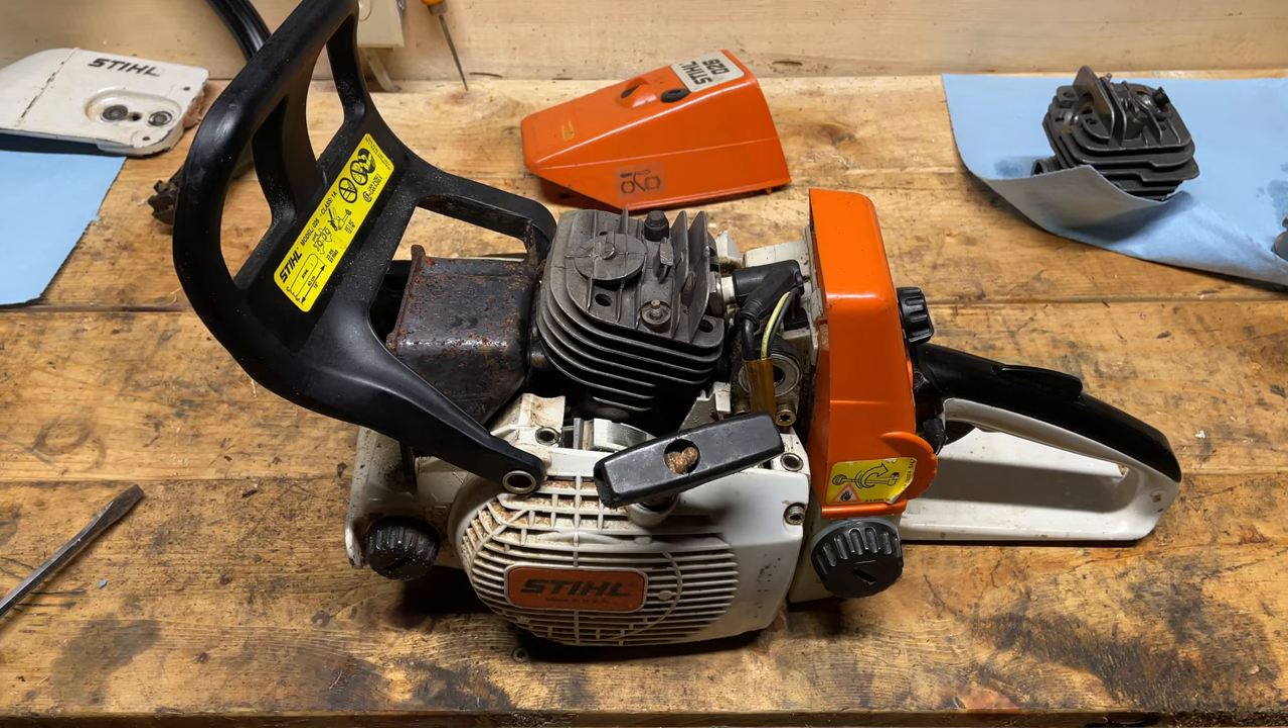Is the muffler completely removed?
No.